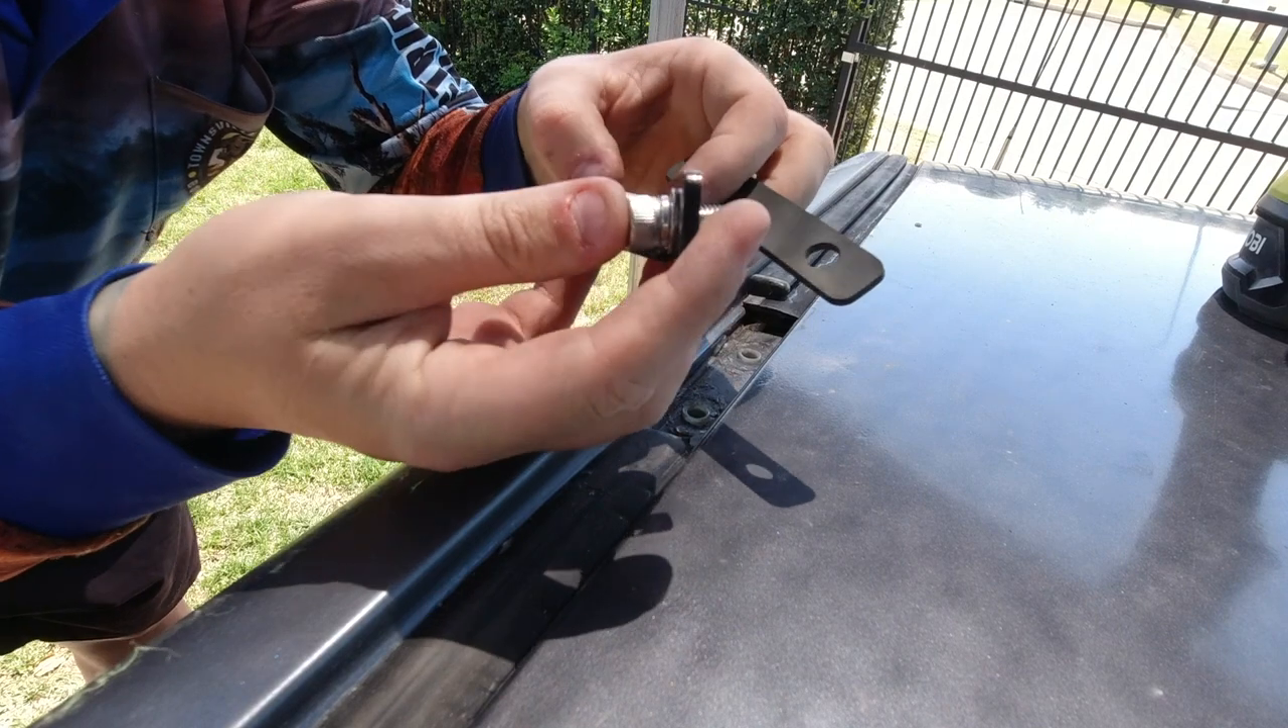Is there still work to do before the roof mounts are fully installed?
Yes.